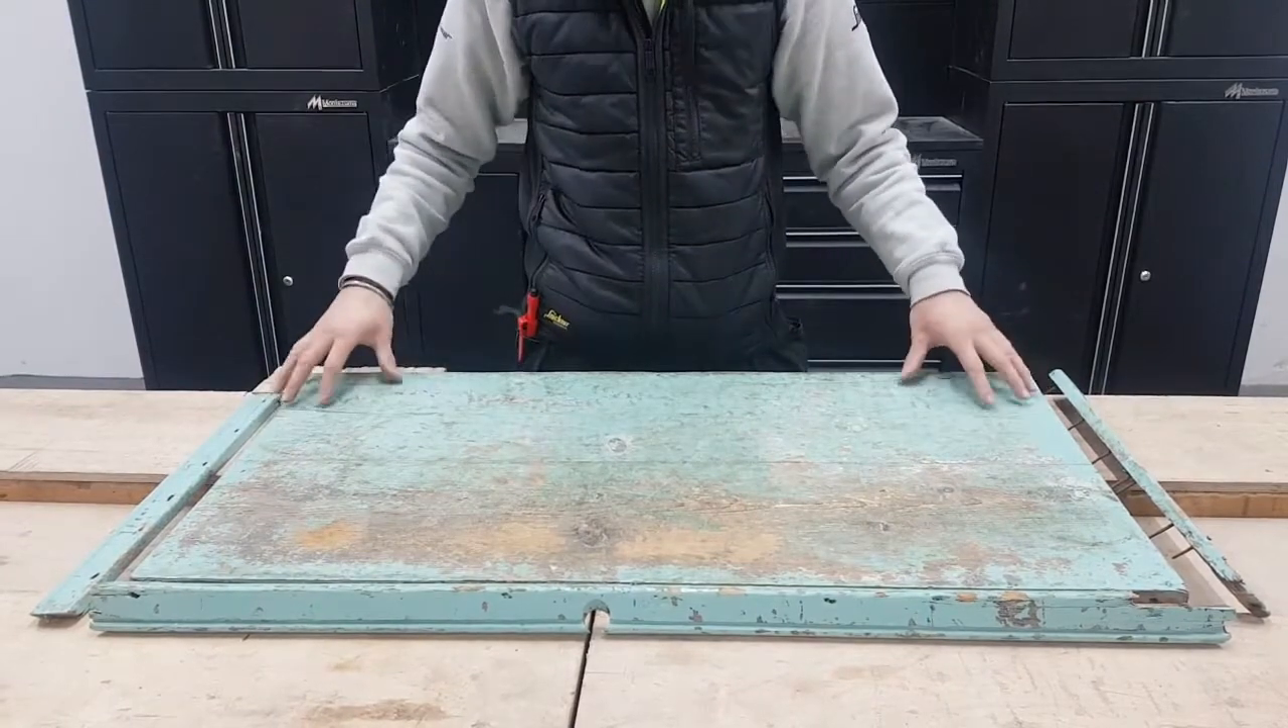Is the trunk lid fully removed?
Yes.